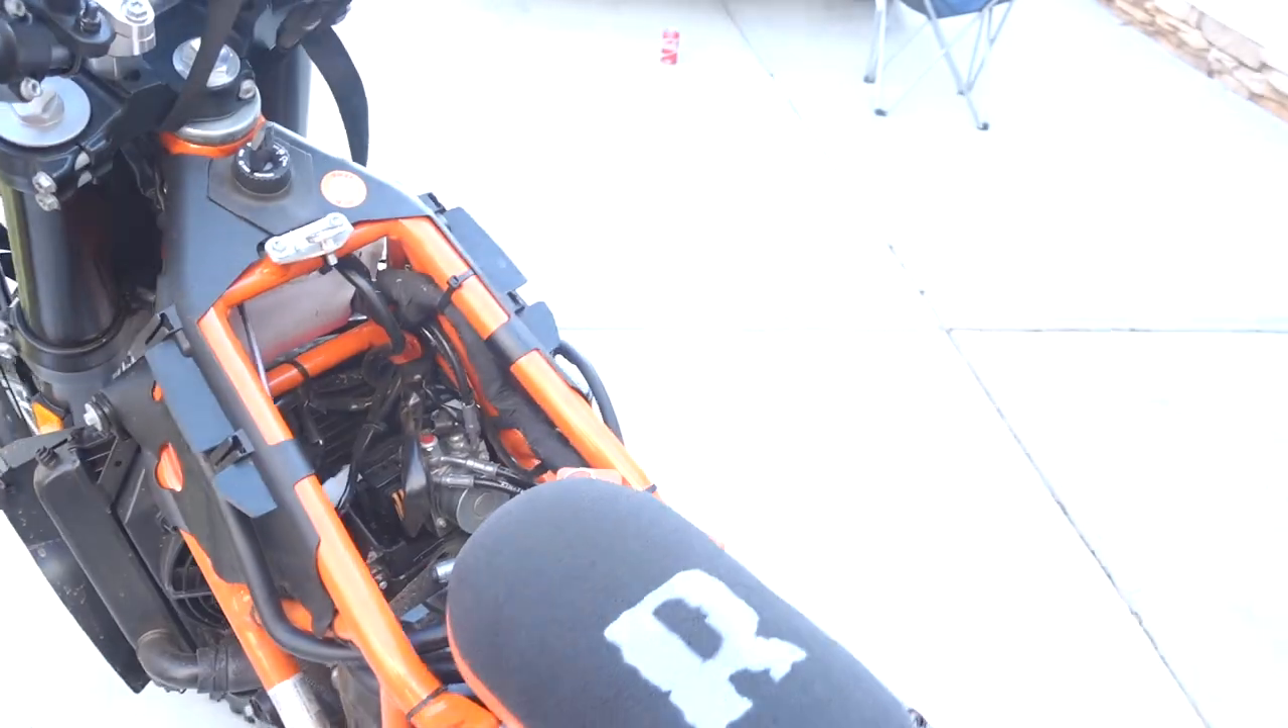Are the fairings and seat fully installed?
No.